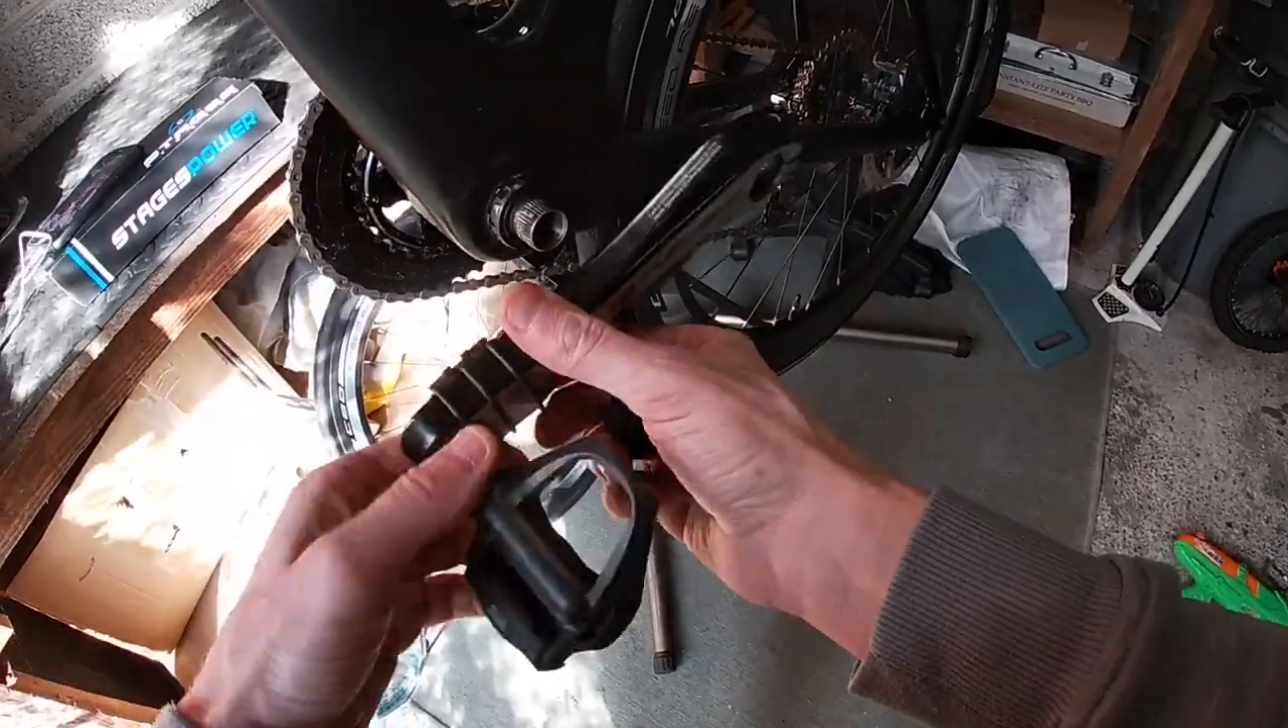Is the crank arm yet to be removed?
No.